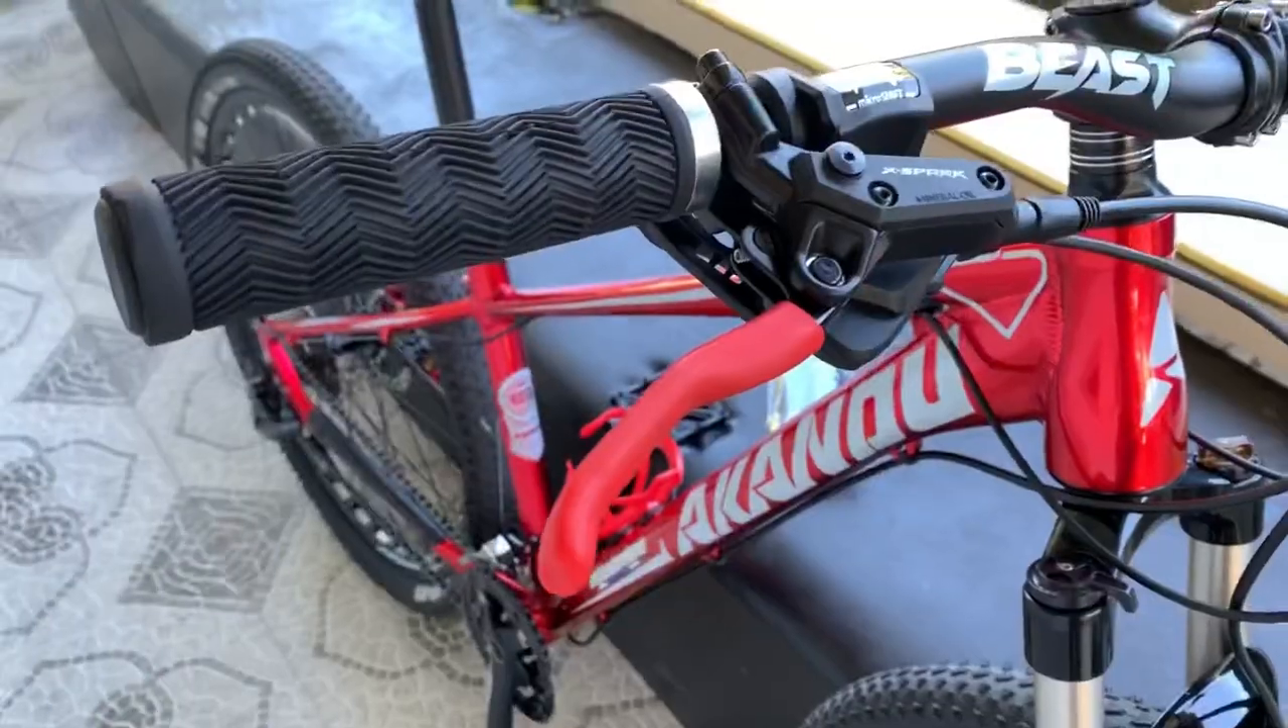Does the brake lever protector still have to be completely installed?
No.